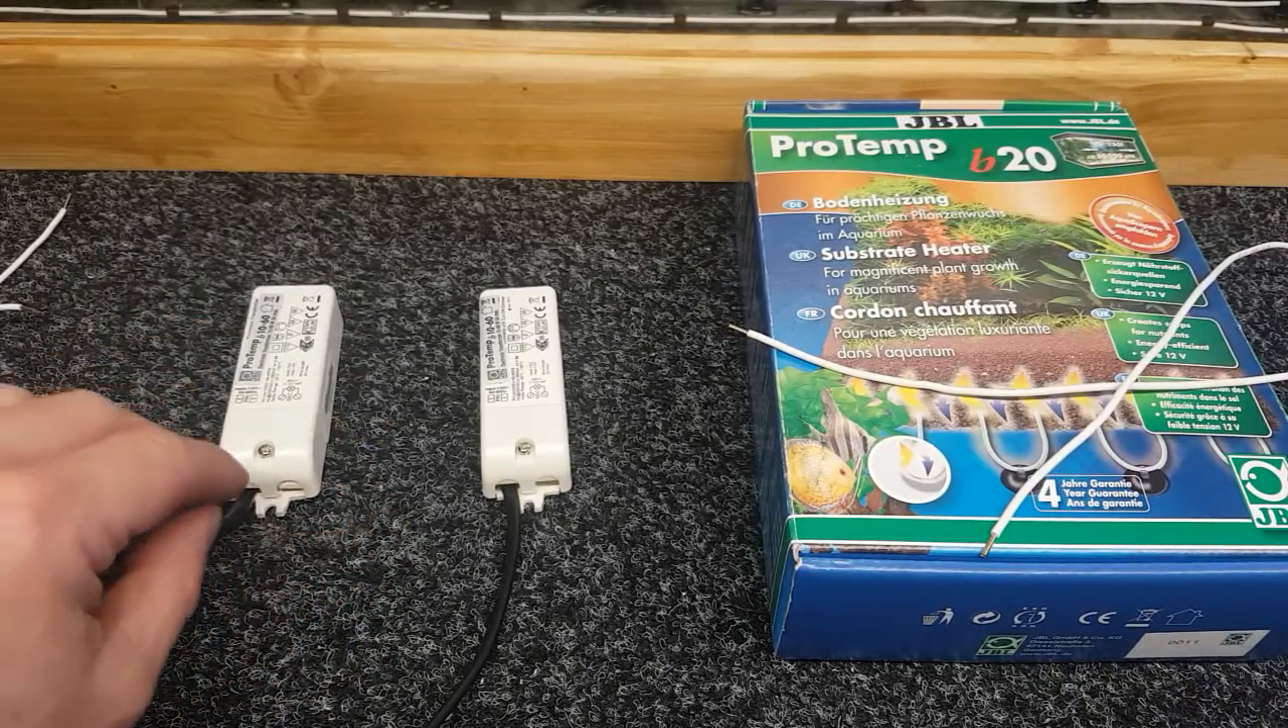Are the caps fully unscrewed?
No.